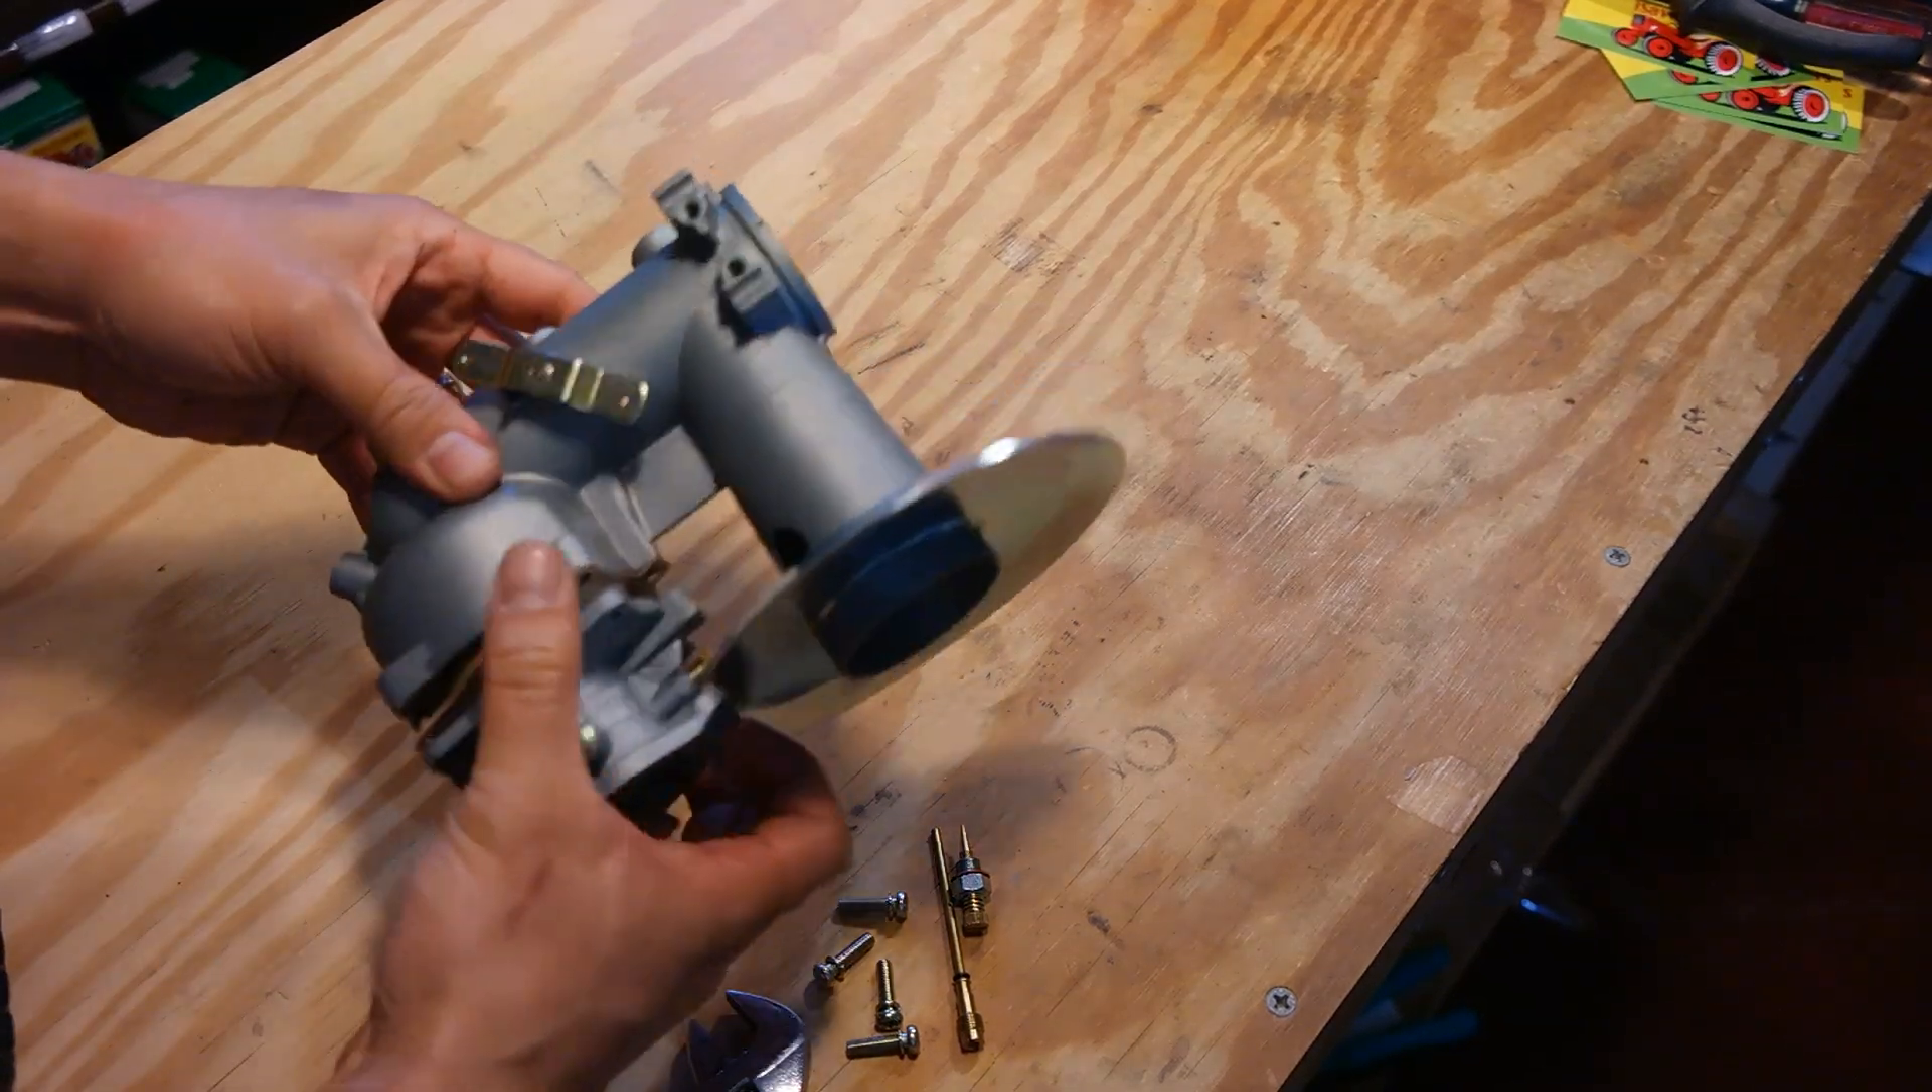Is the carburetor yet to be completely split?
Yes.